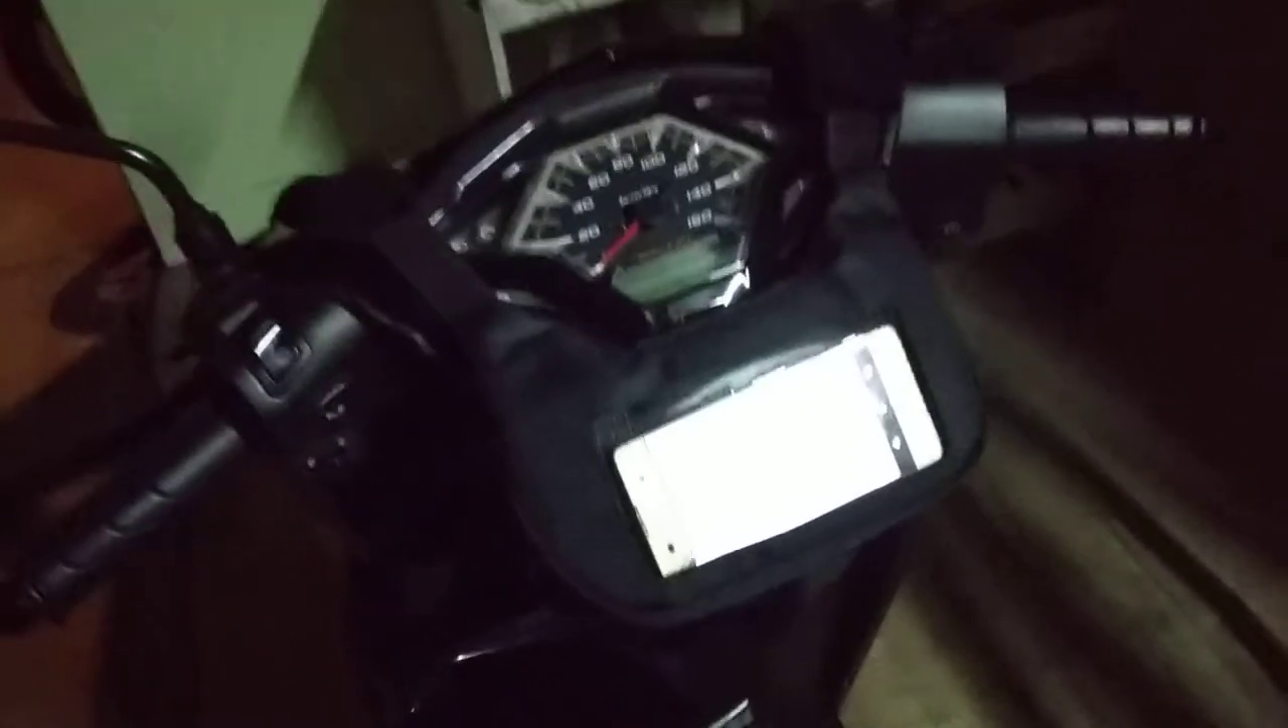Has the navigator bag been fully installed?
Yes.